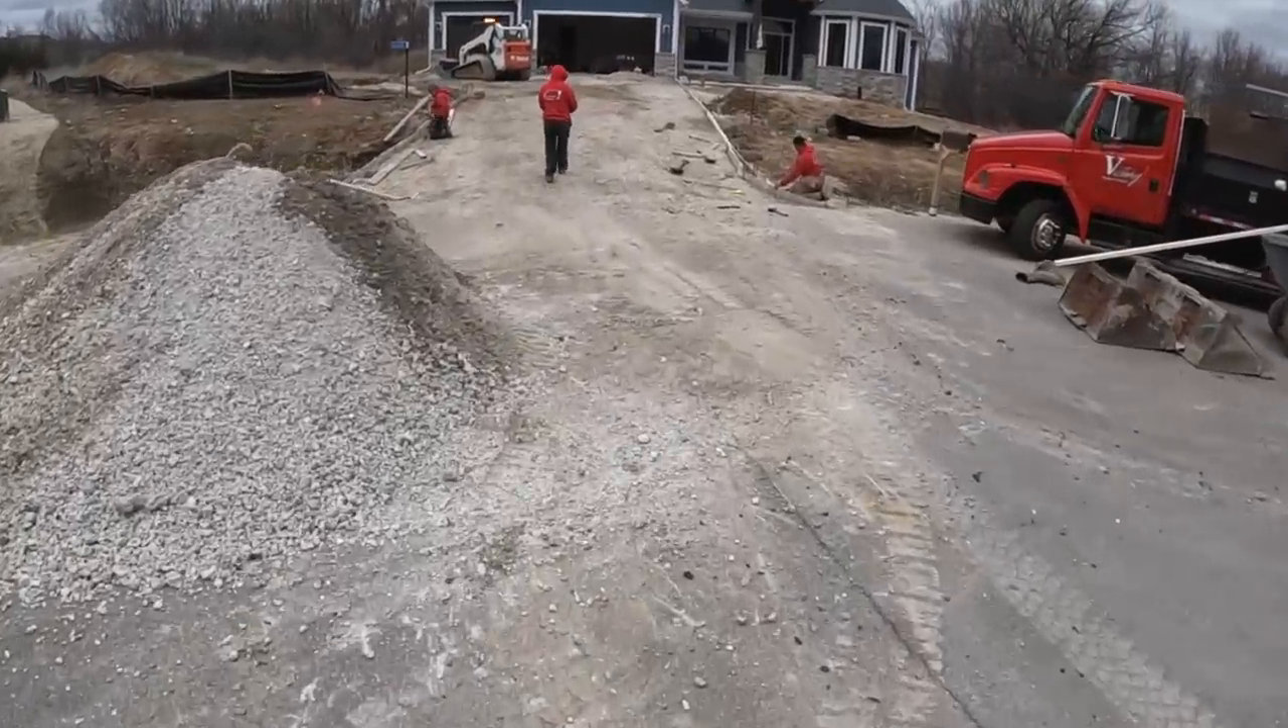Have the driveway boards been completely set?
No.